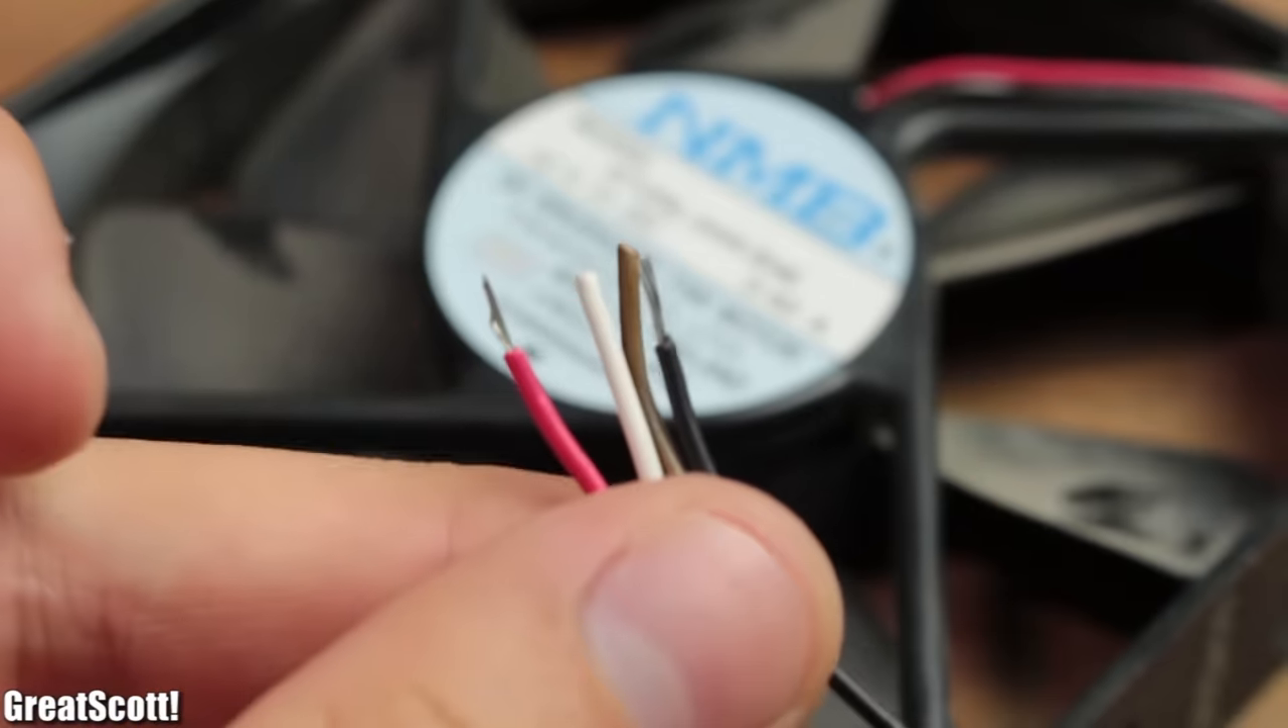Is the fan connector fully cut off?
Yes.